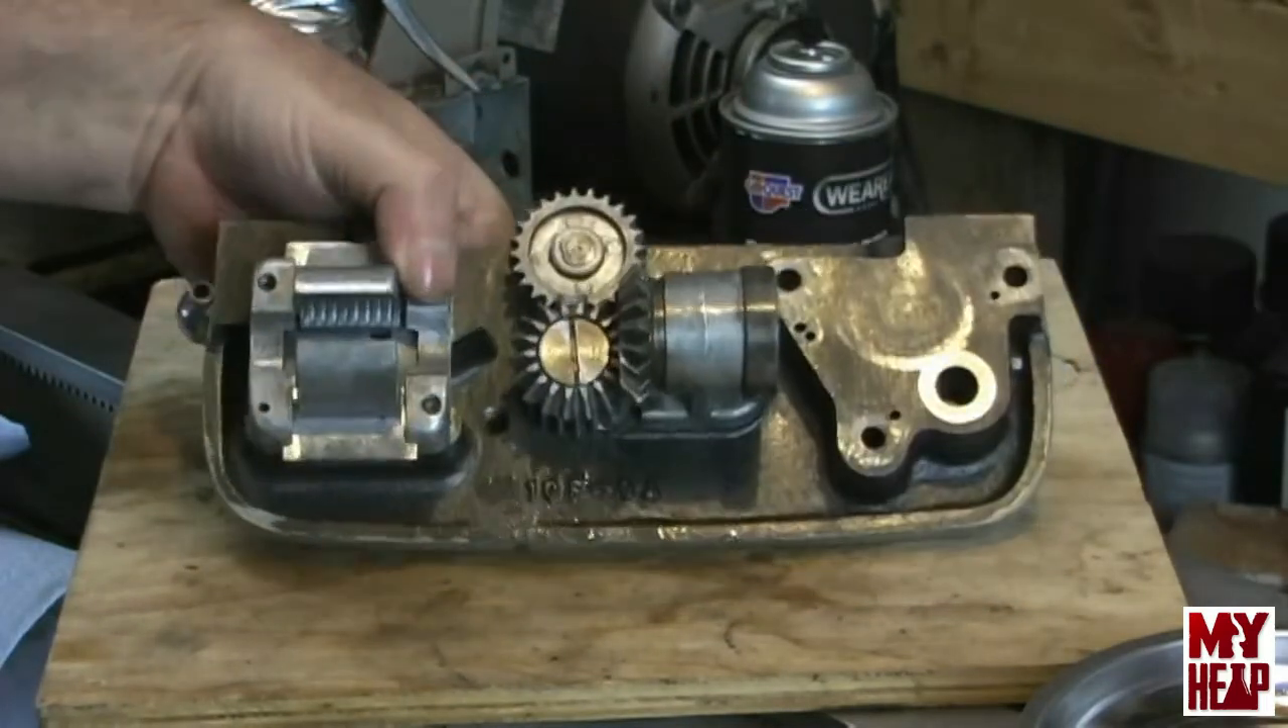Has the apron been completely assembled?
No.